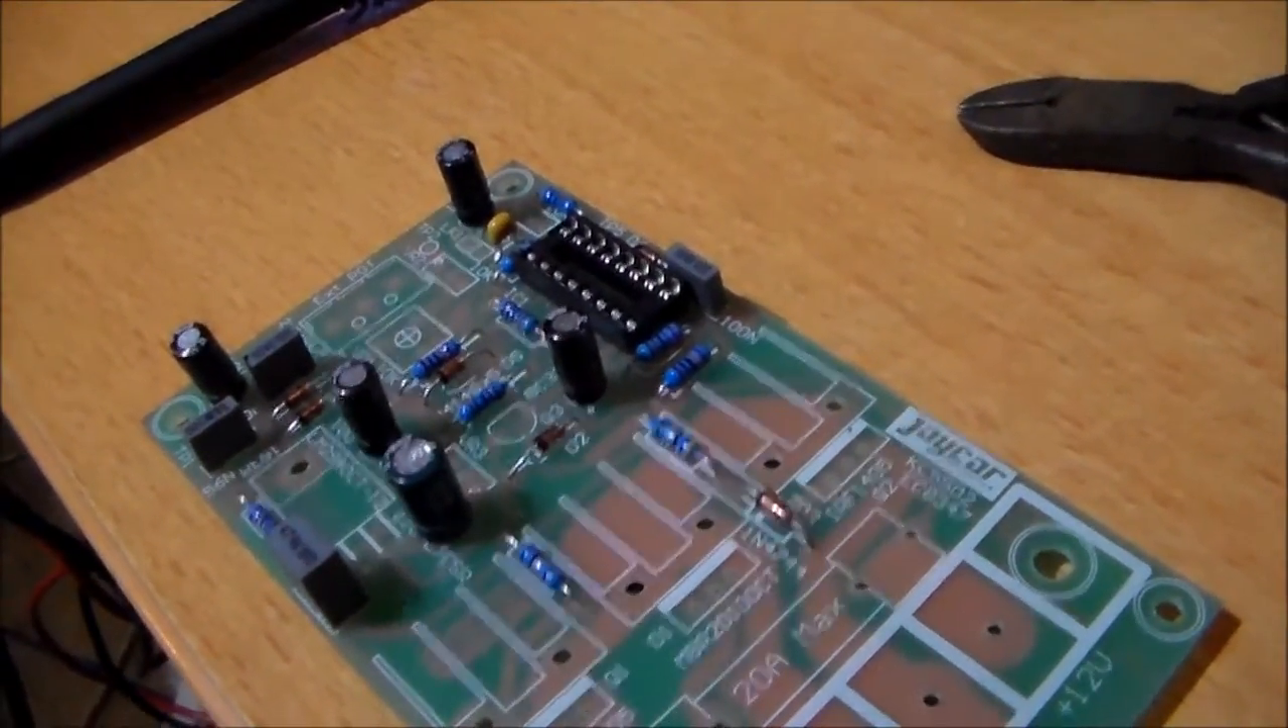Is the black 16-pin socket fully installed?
Yes.